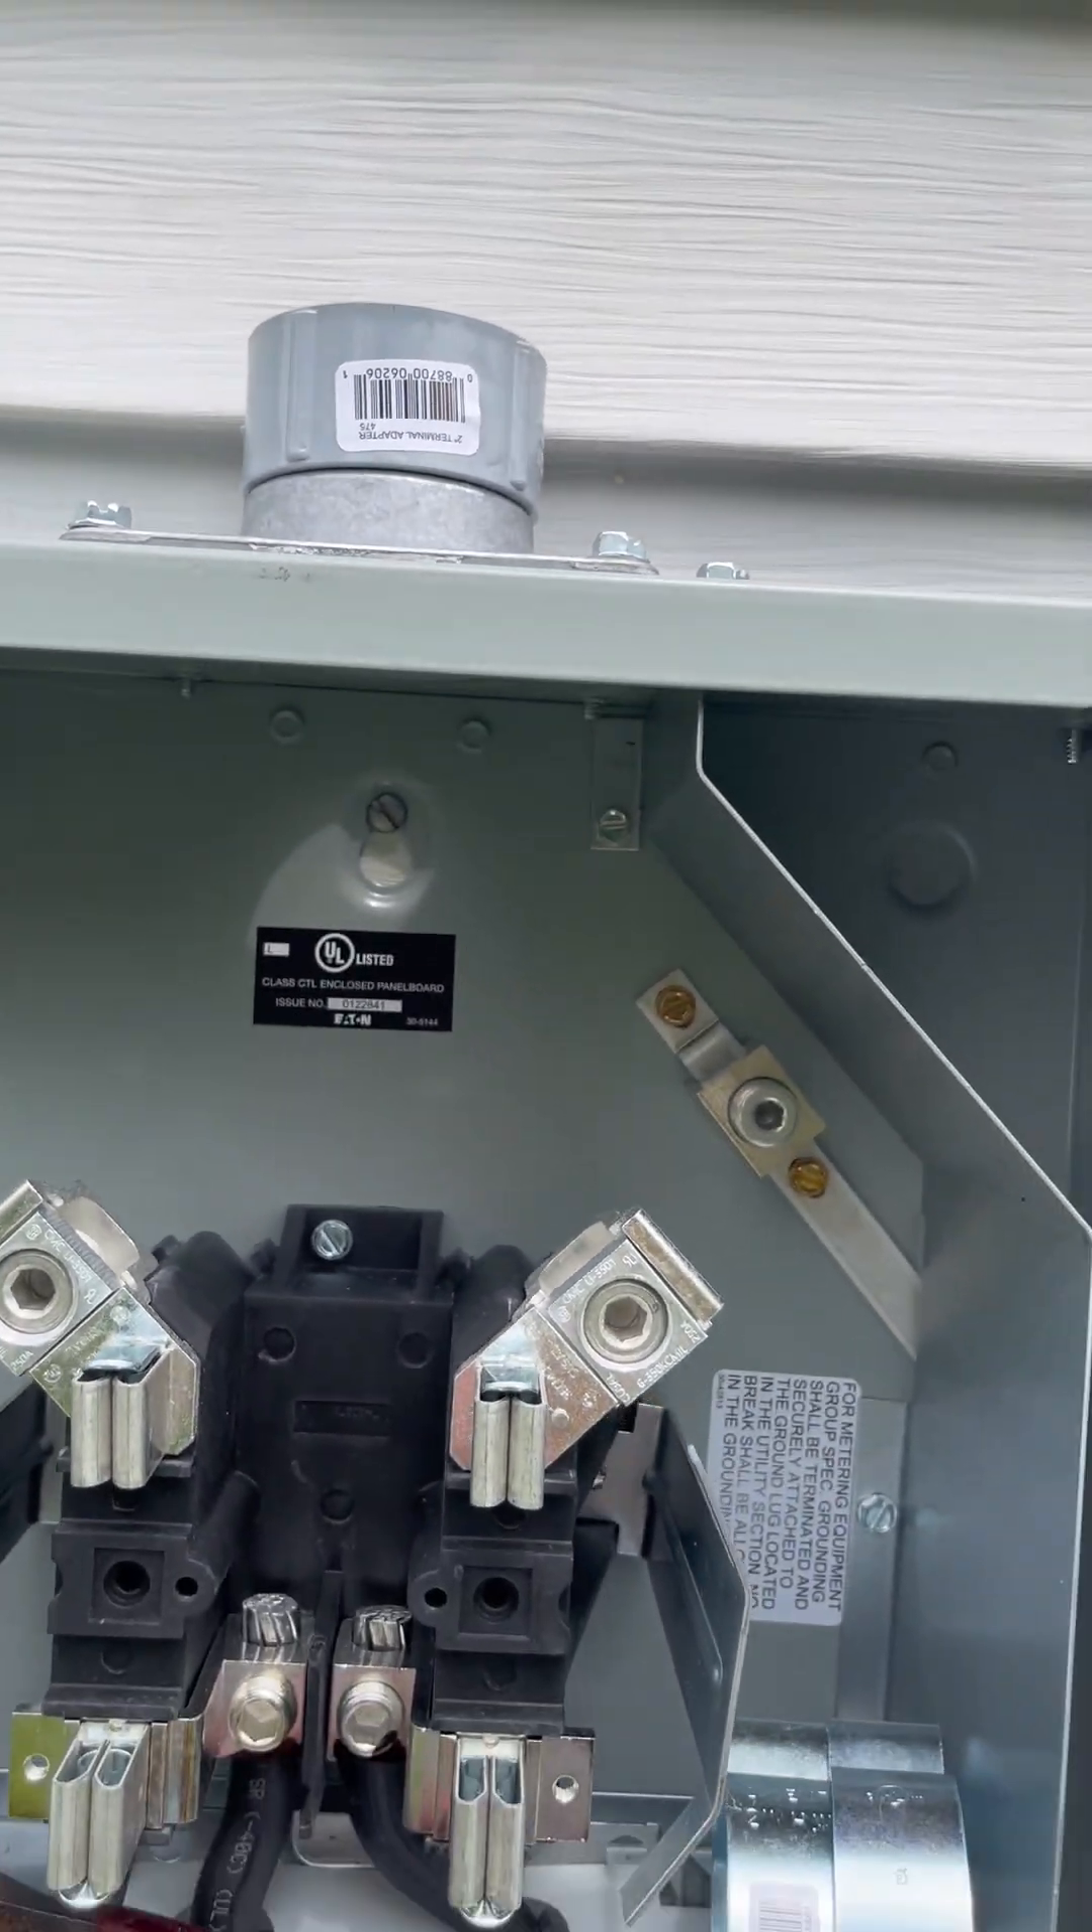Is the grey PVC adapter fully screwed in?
Yes.